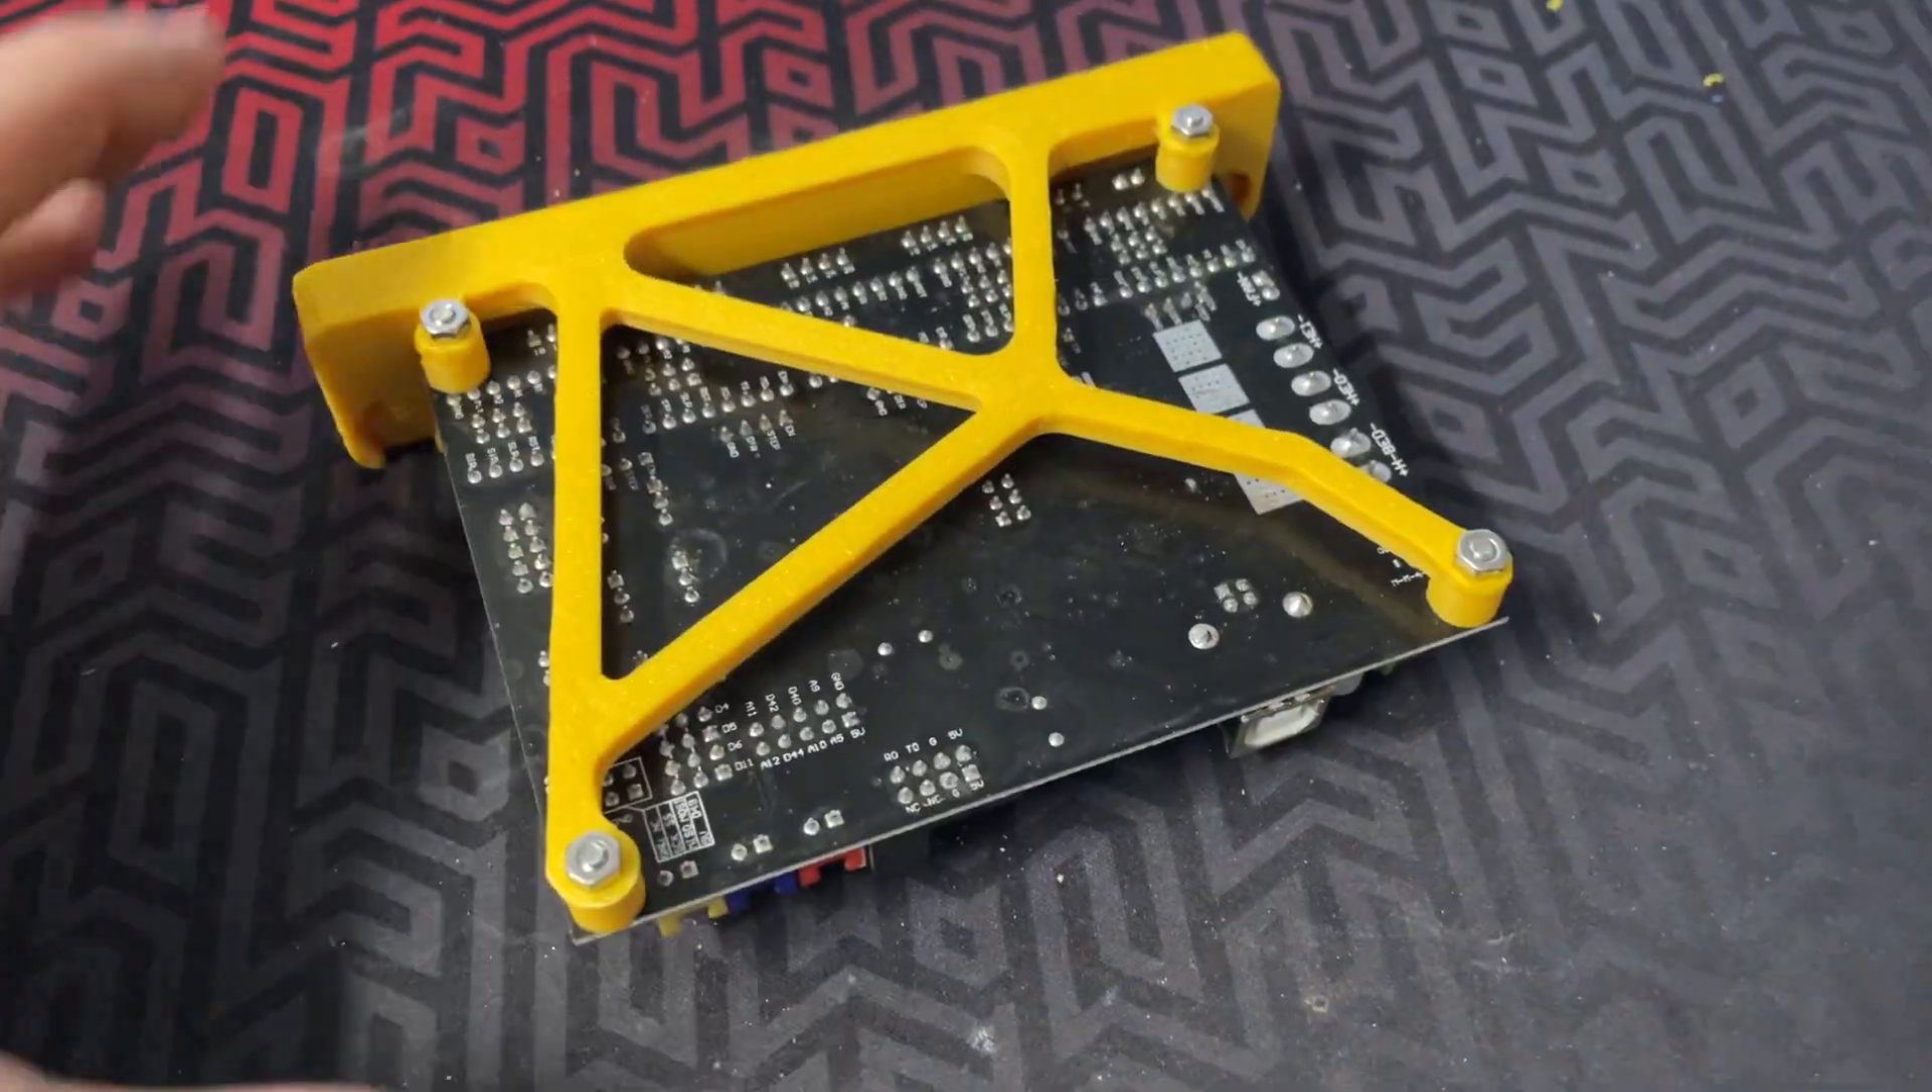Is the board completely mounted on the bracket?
Yes.